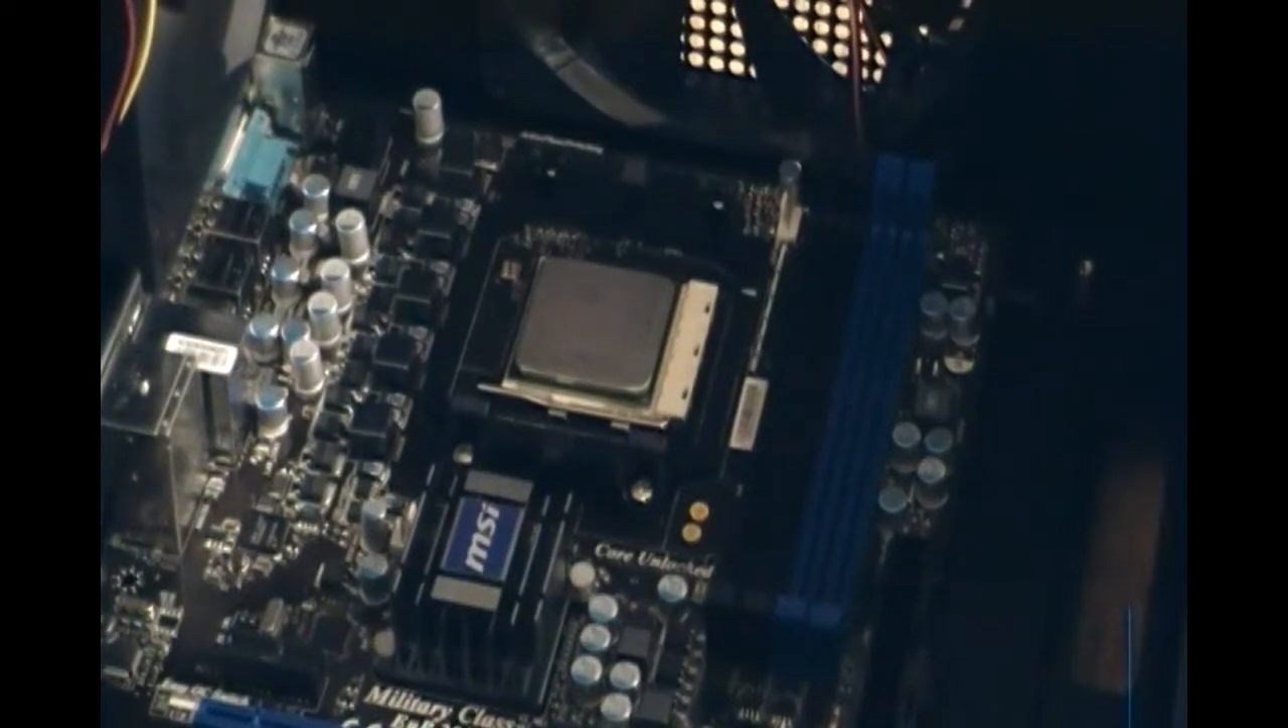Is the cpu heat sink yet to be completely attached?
Yes.